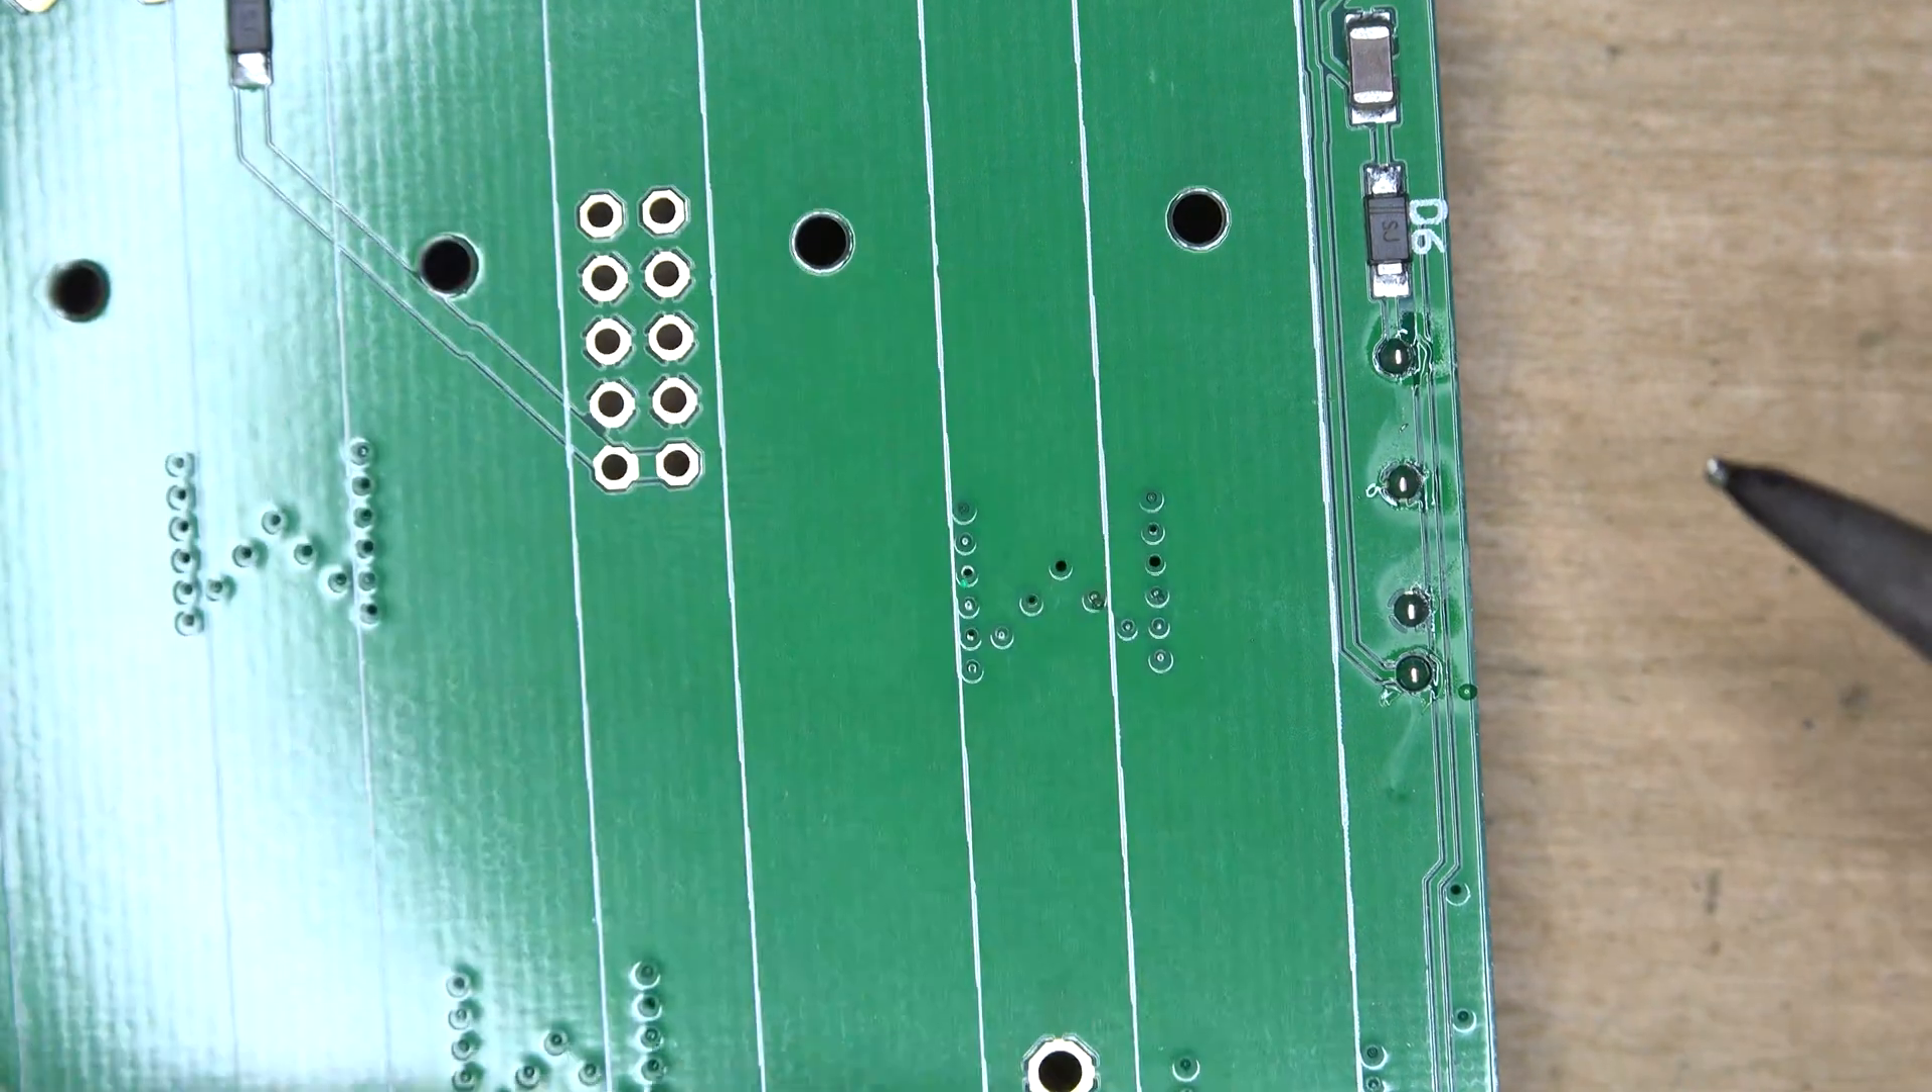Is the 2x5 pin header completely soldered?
No.